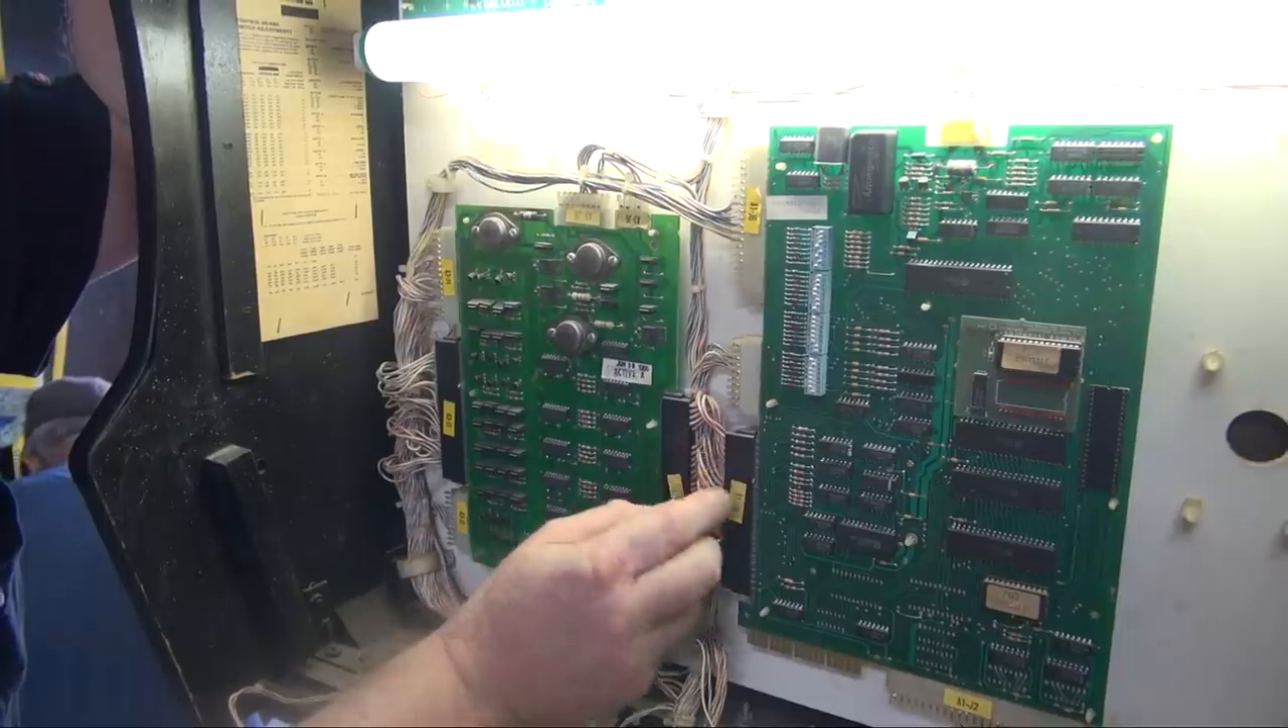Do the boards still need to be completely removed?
Yes.